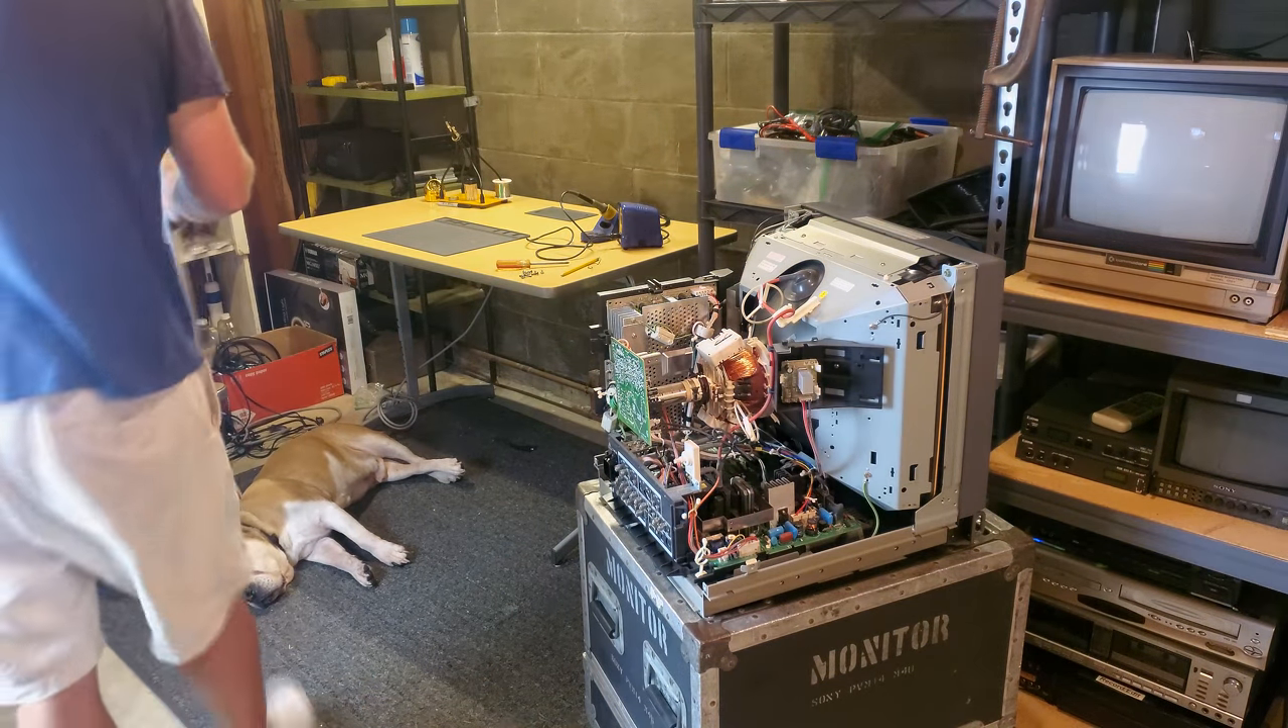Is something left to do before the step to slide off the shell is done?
No.